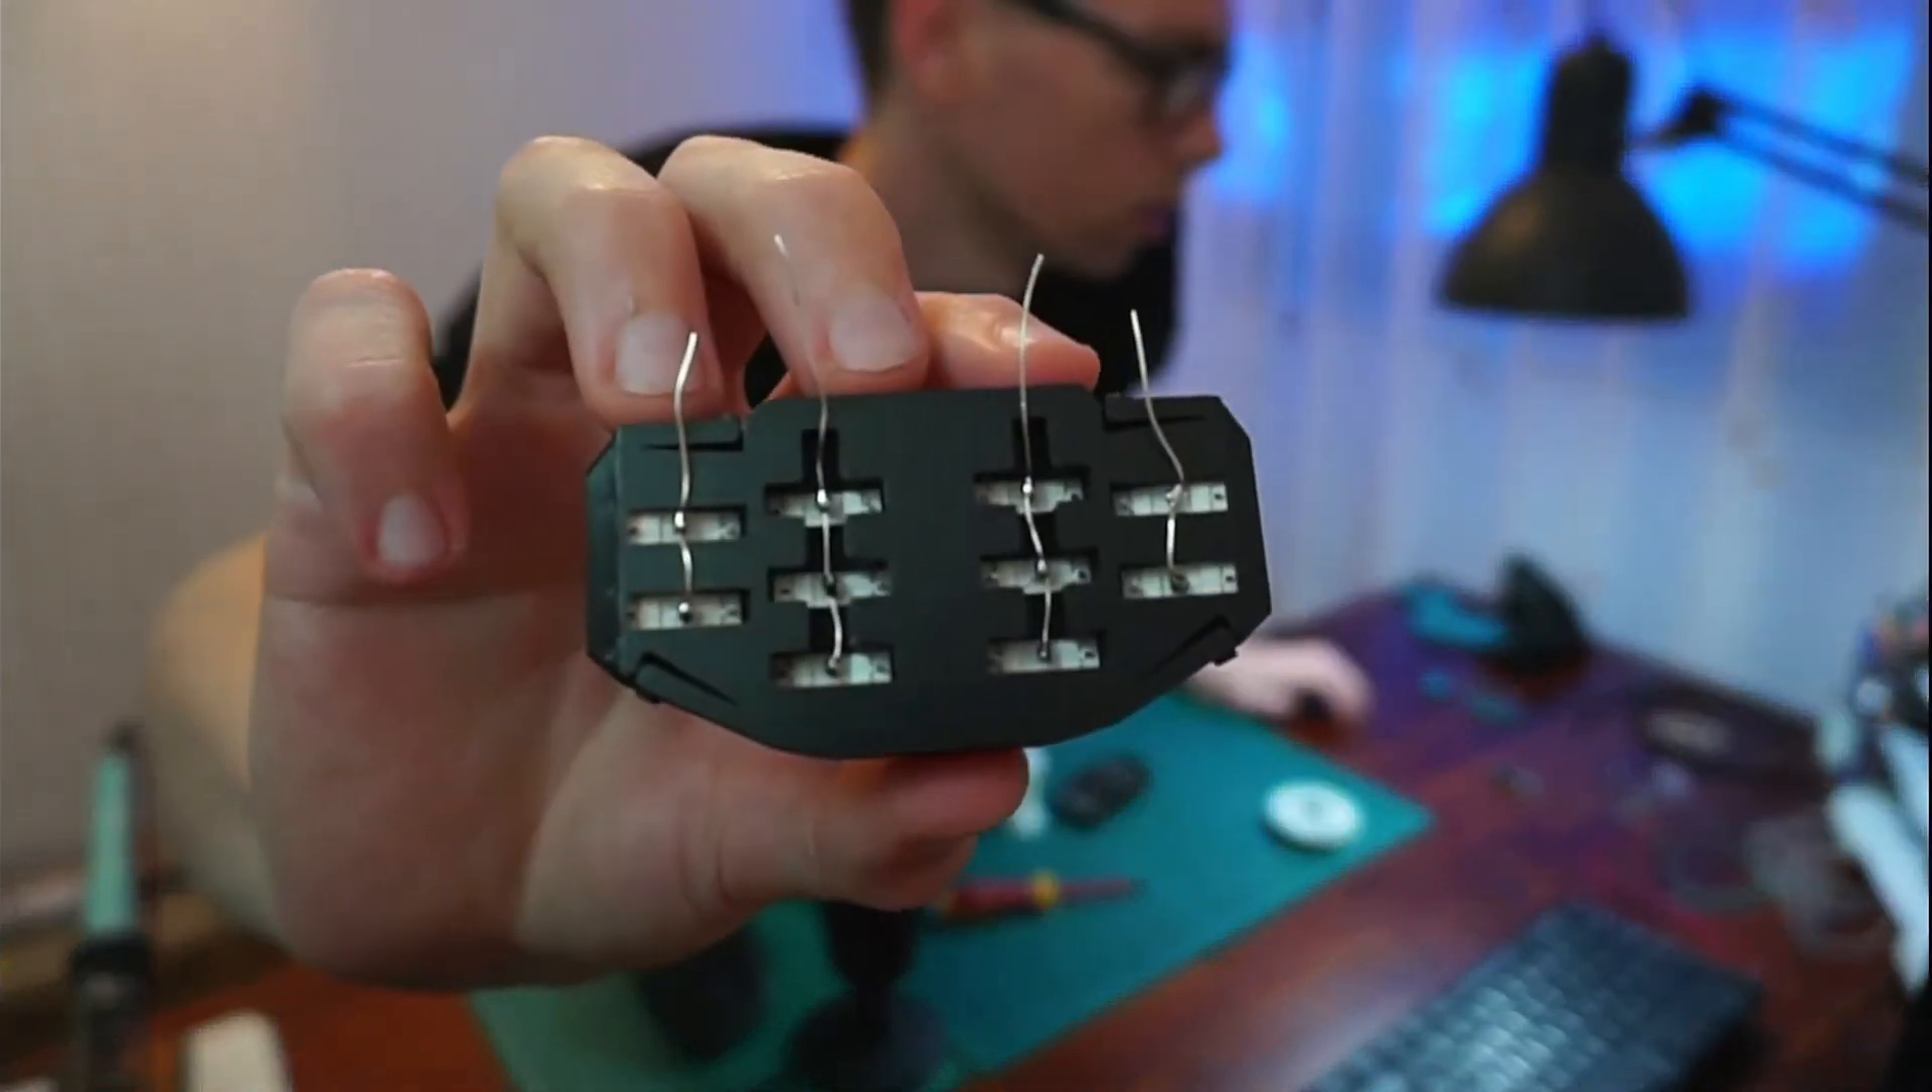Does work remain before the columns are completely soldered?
No.